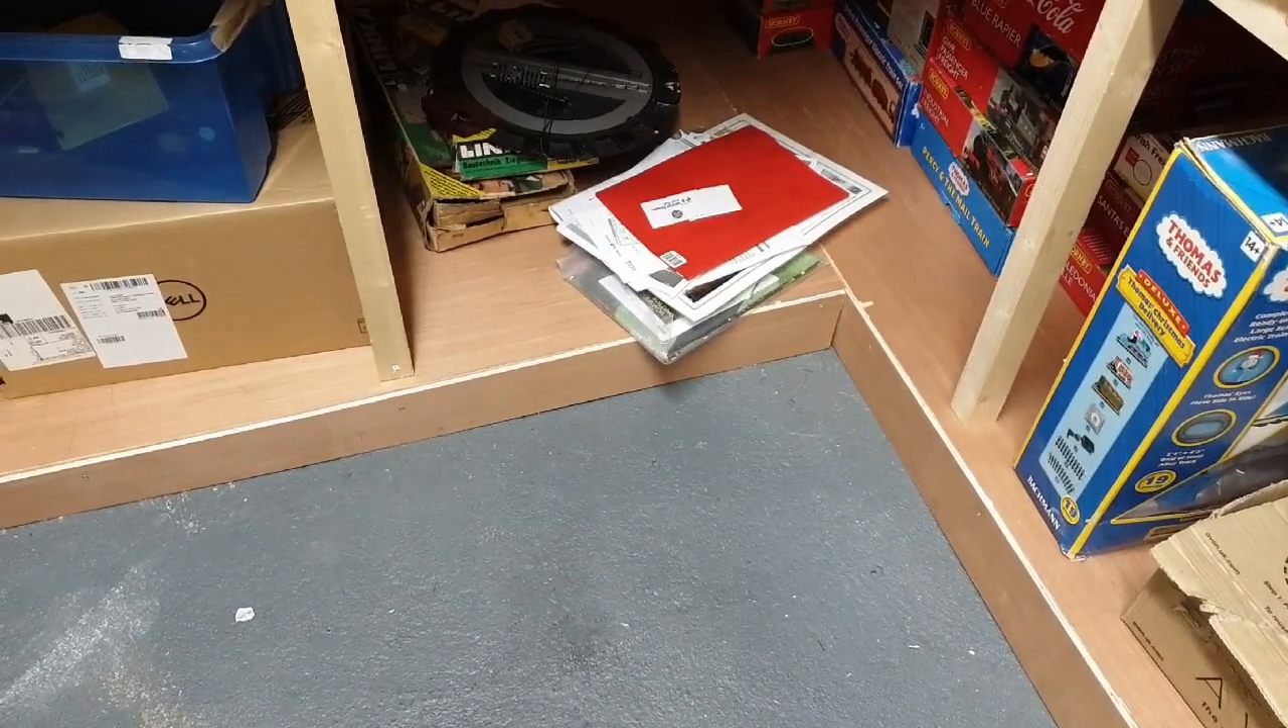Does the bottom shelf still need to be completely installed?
No.